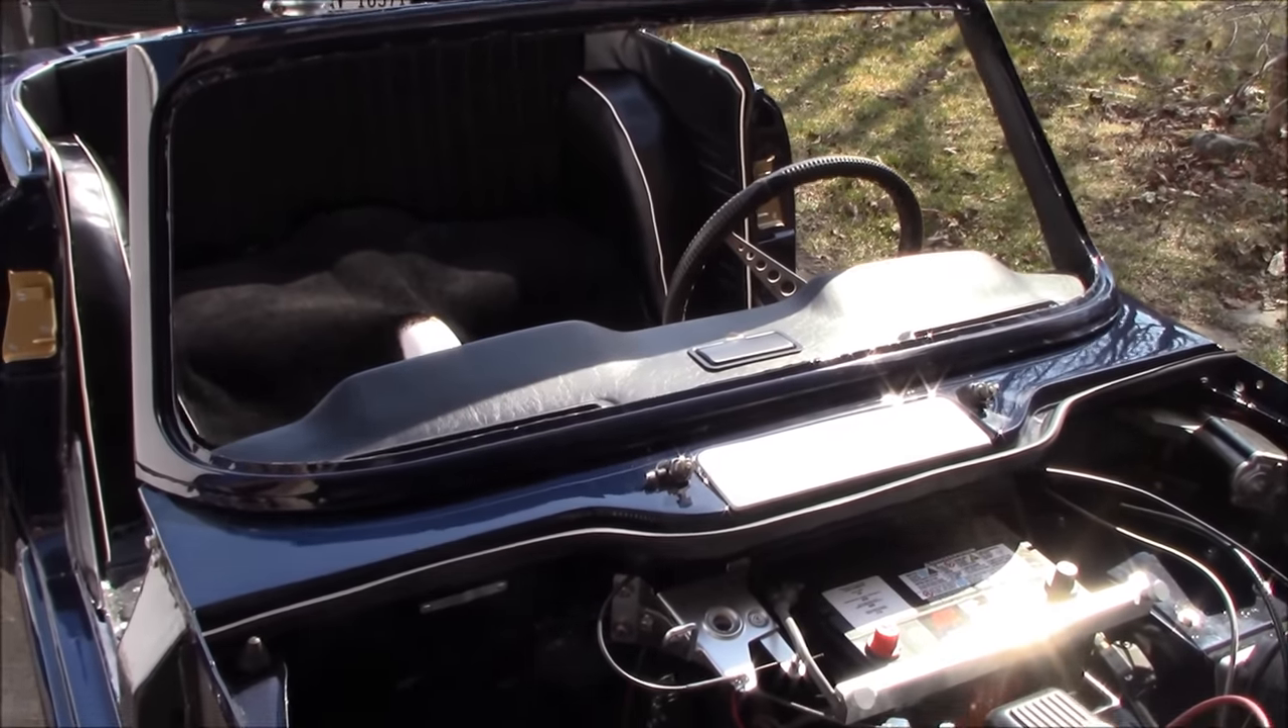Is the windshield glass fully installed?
No.